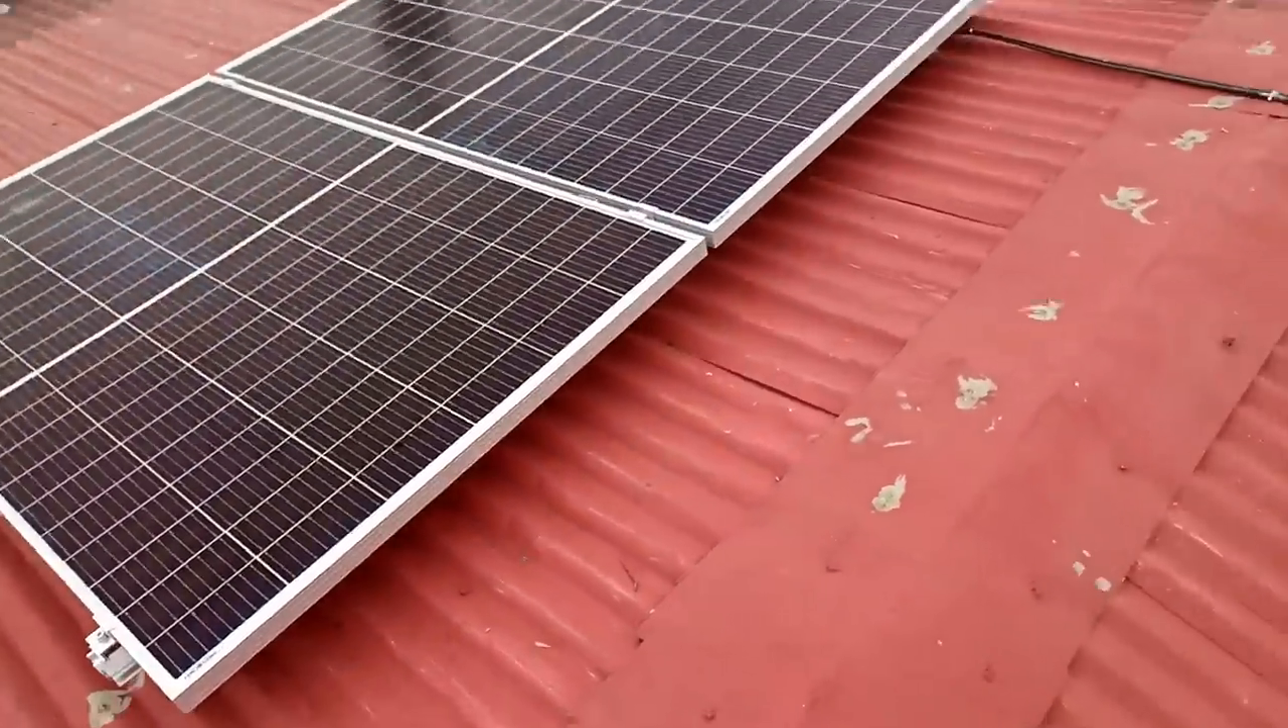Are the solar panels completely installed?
Yes.